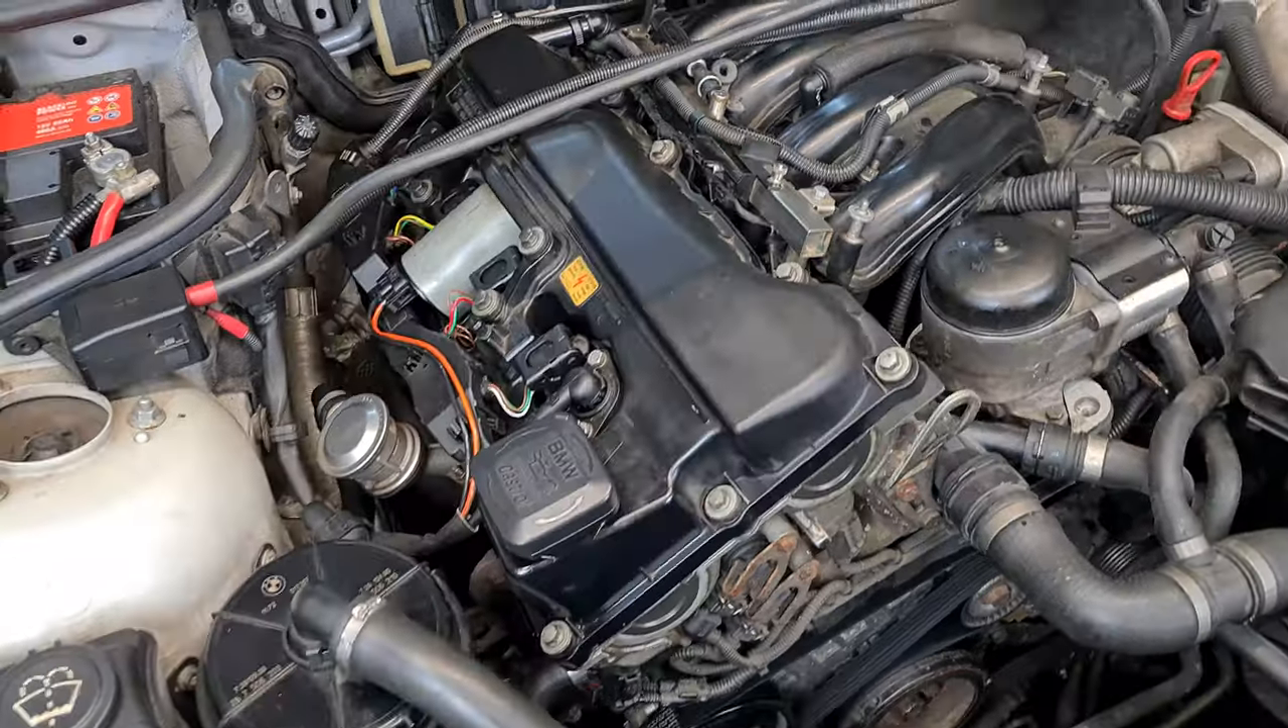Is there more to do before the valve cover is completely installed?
No.